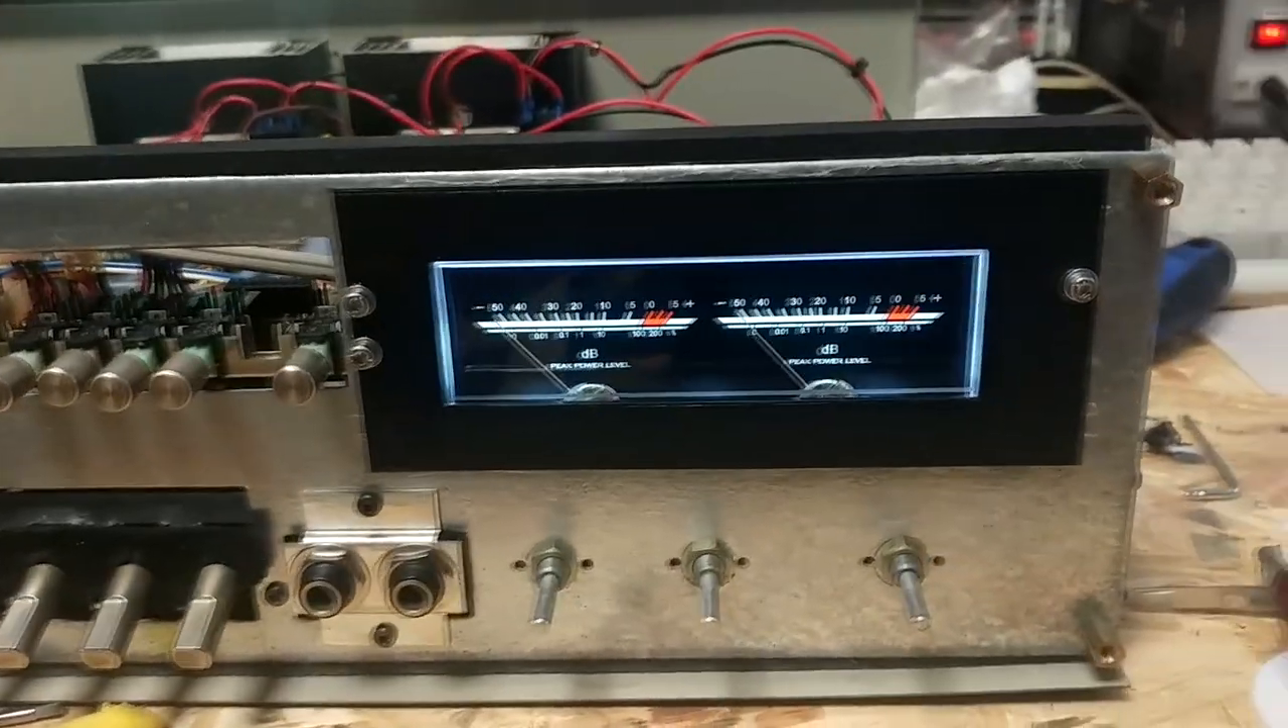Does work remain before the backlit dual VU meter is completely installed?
No.